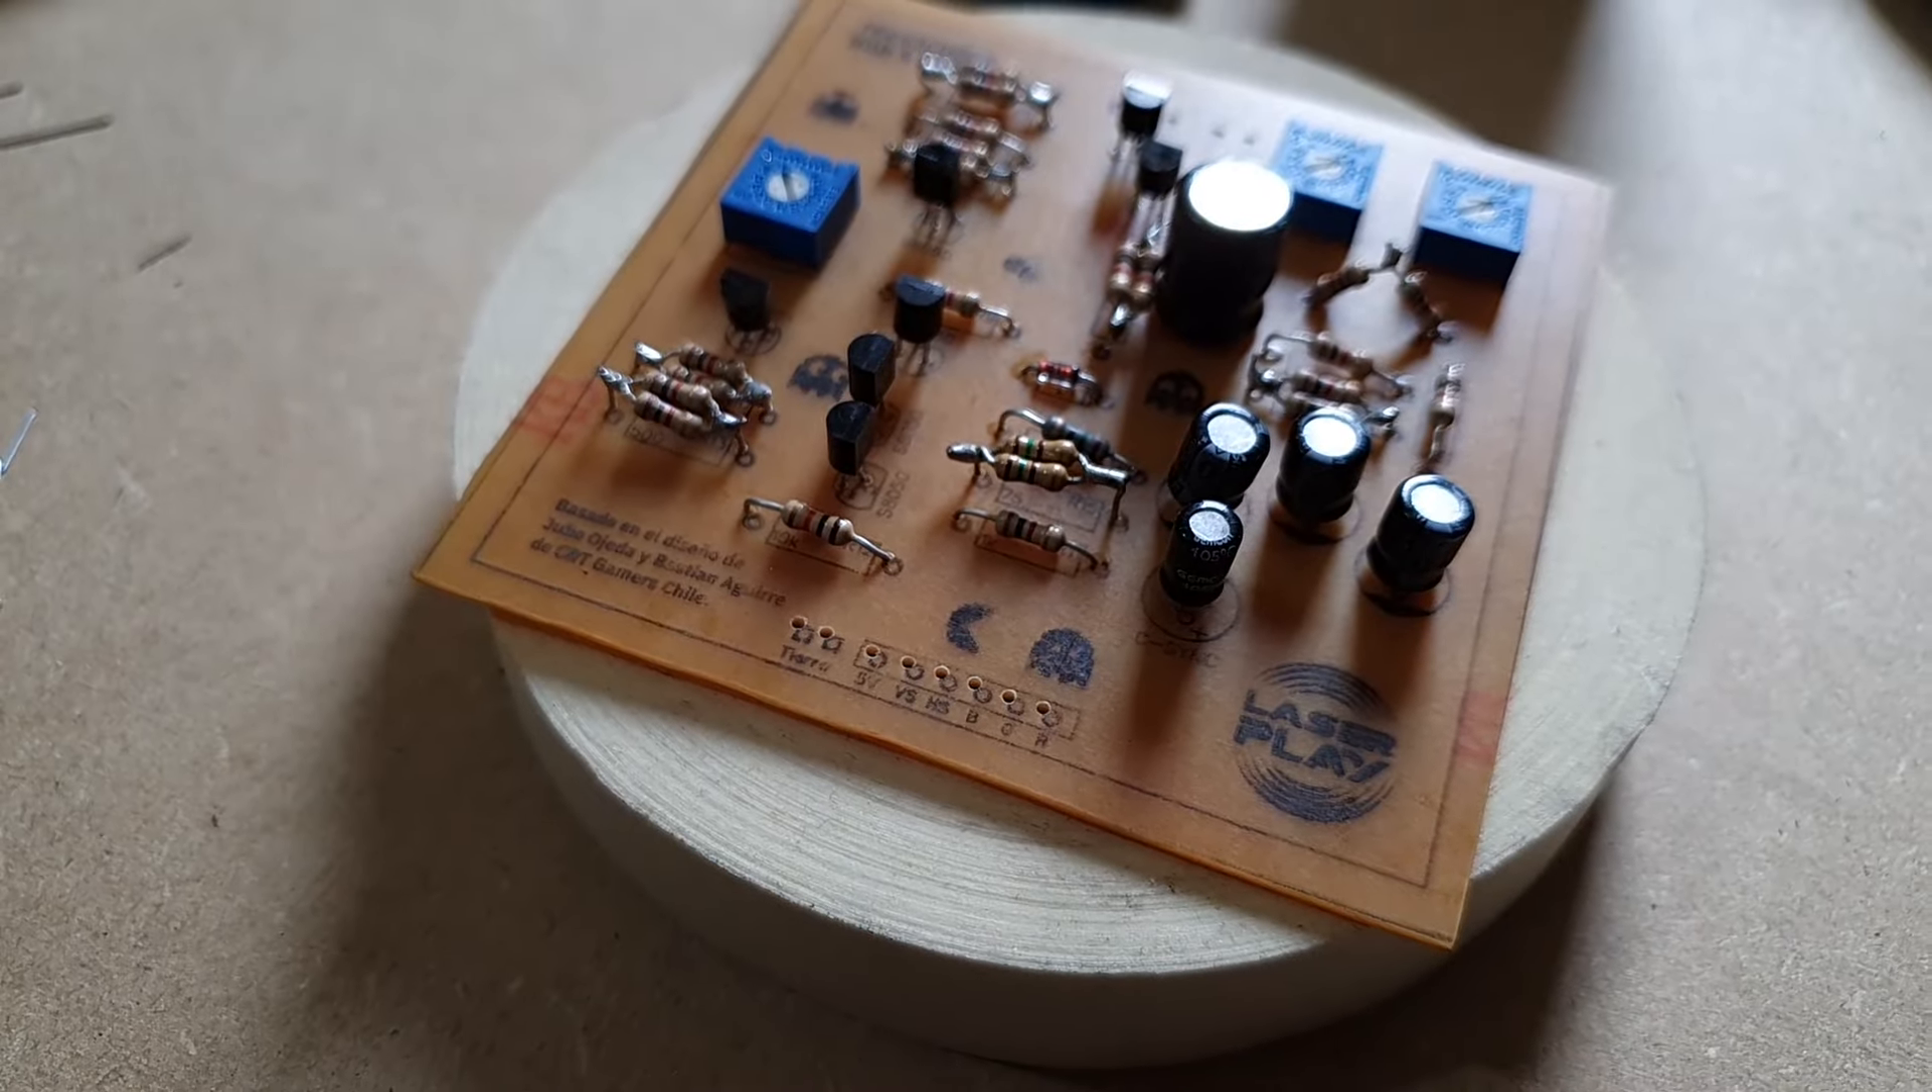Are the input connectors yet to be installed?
Yes.